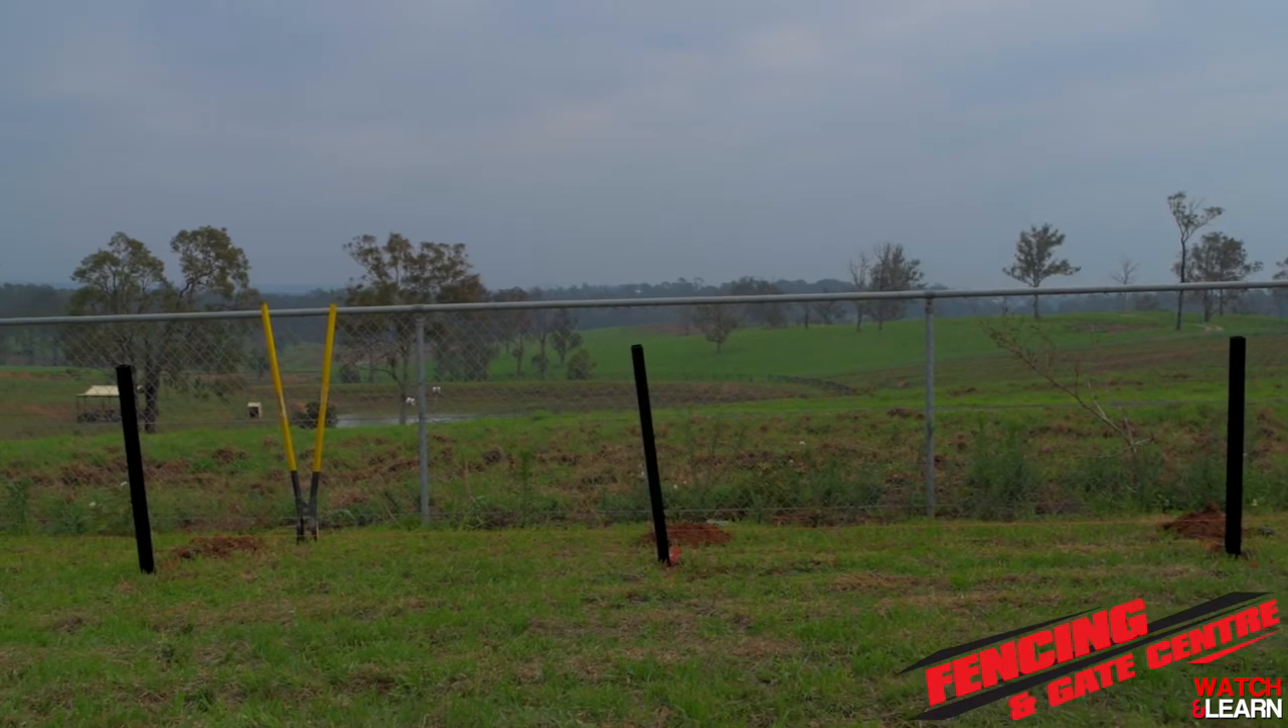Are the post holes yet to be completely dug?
No.